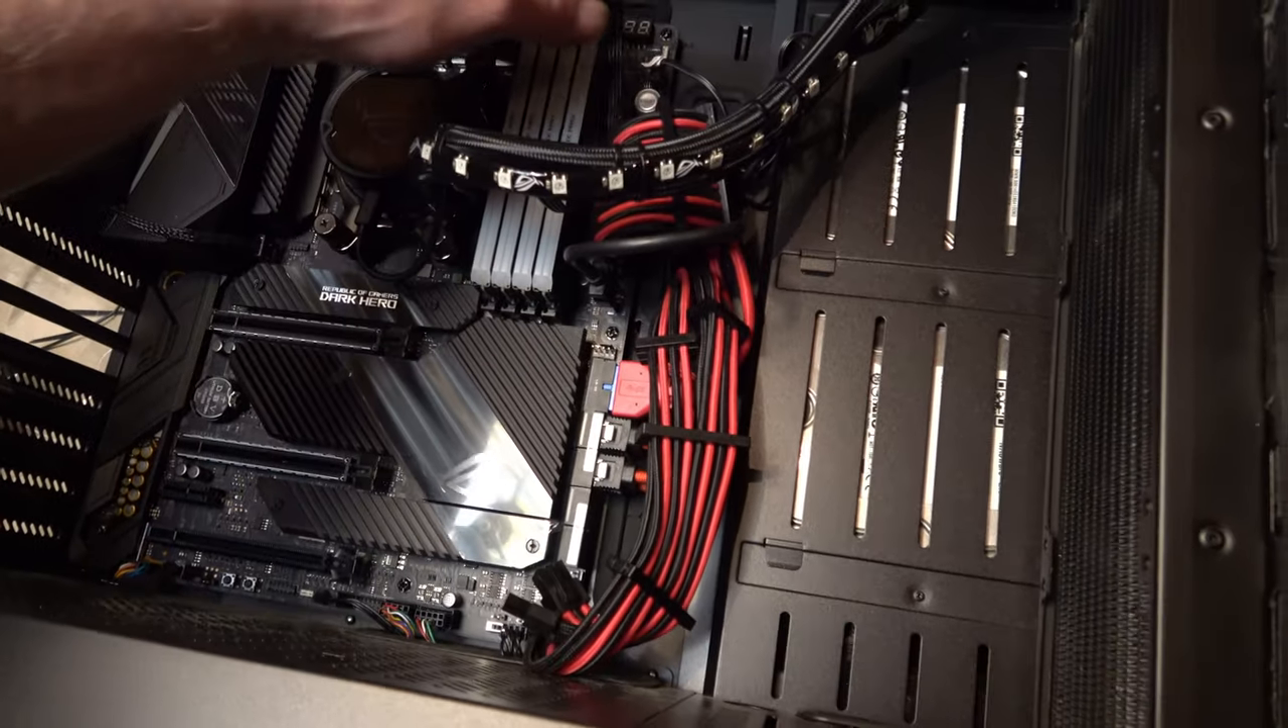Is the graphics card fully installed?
No.